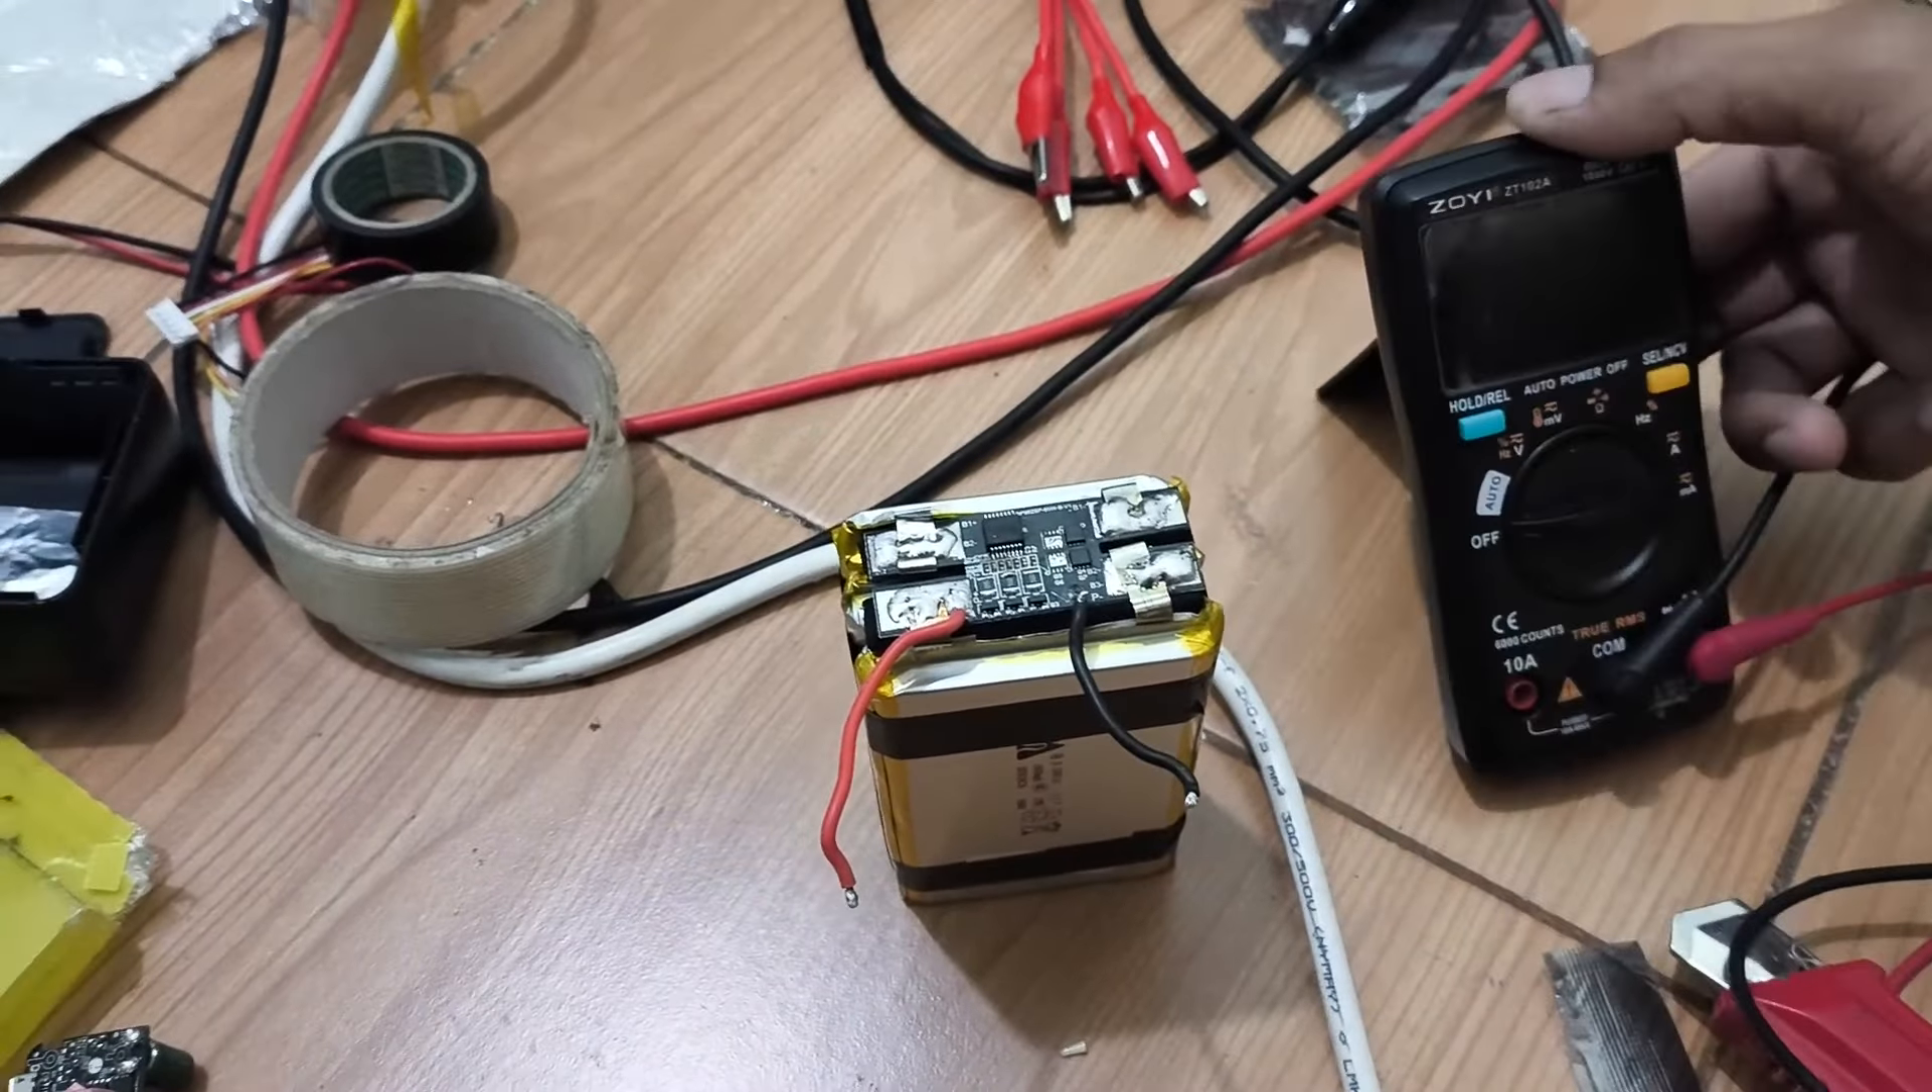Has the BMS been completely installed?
Yes.